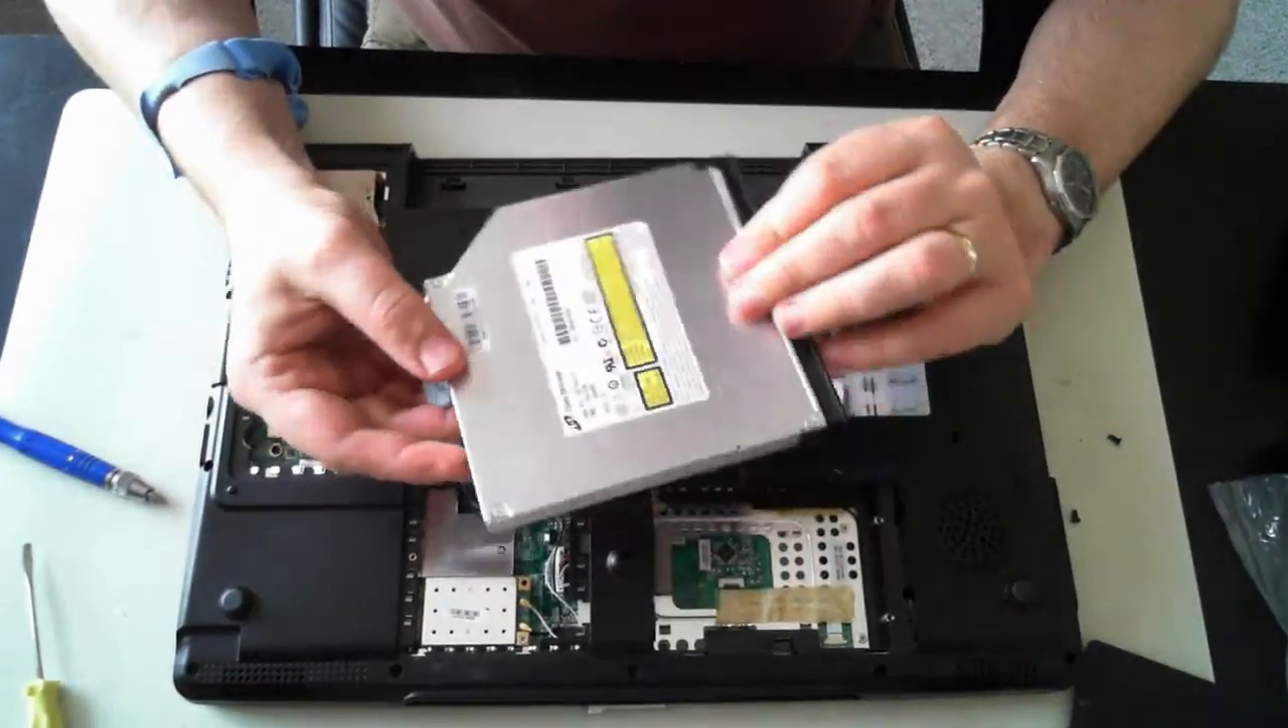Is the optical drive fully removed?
Yes.